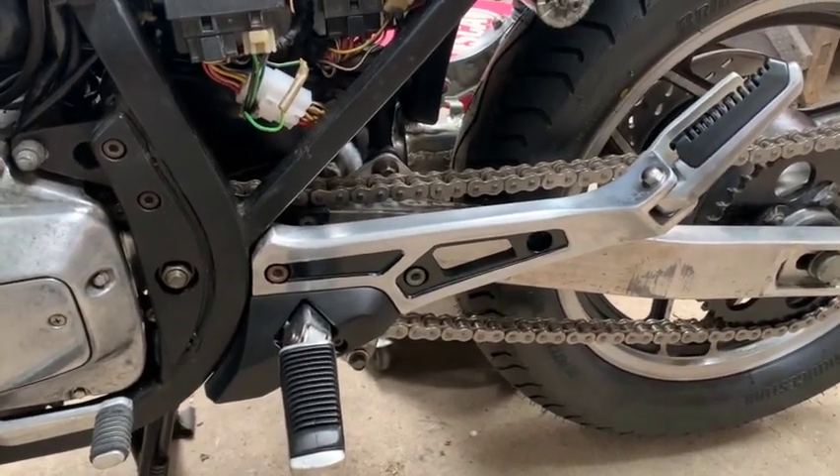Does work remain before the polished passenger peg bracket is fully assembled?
No.